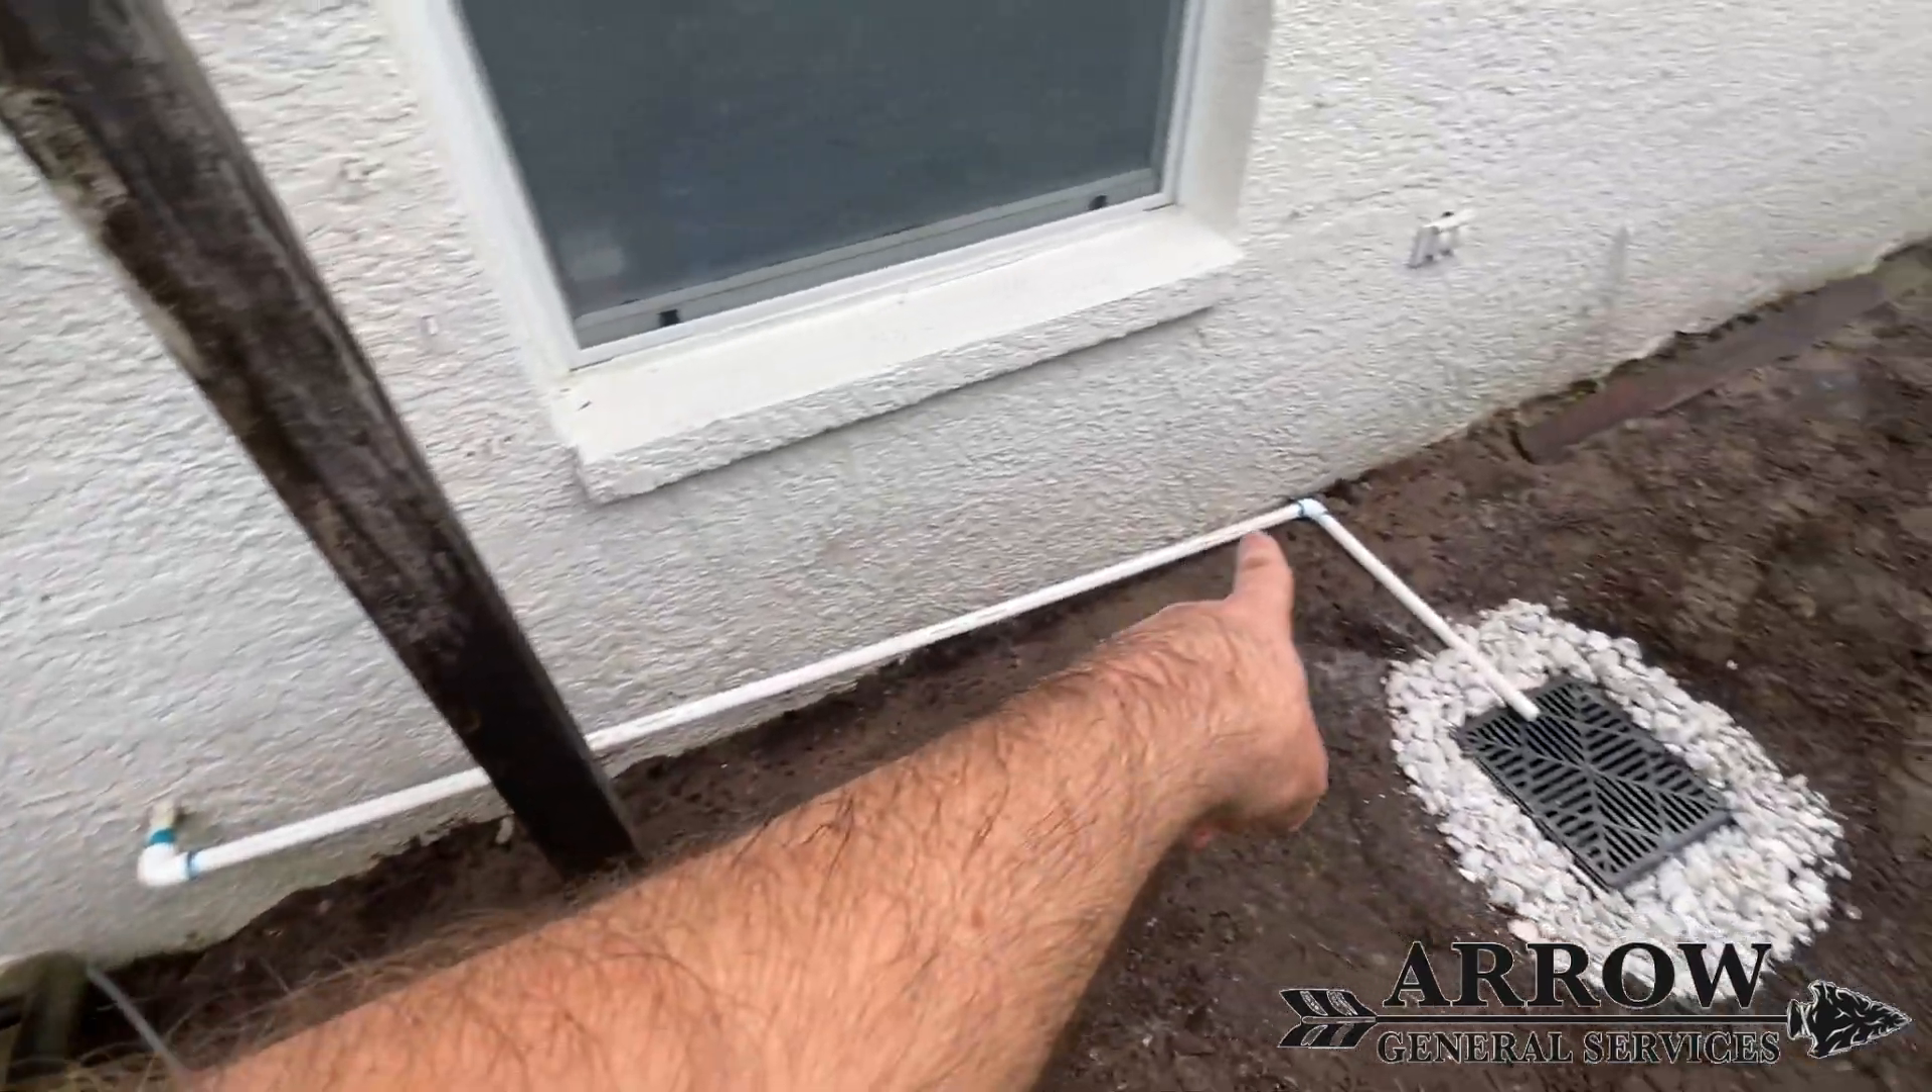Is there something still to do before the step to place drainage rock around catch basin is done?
No.